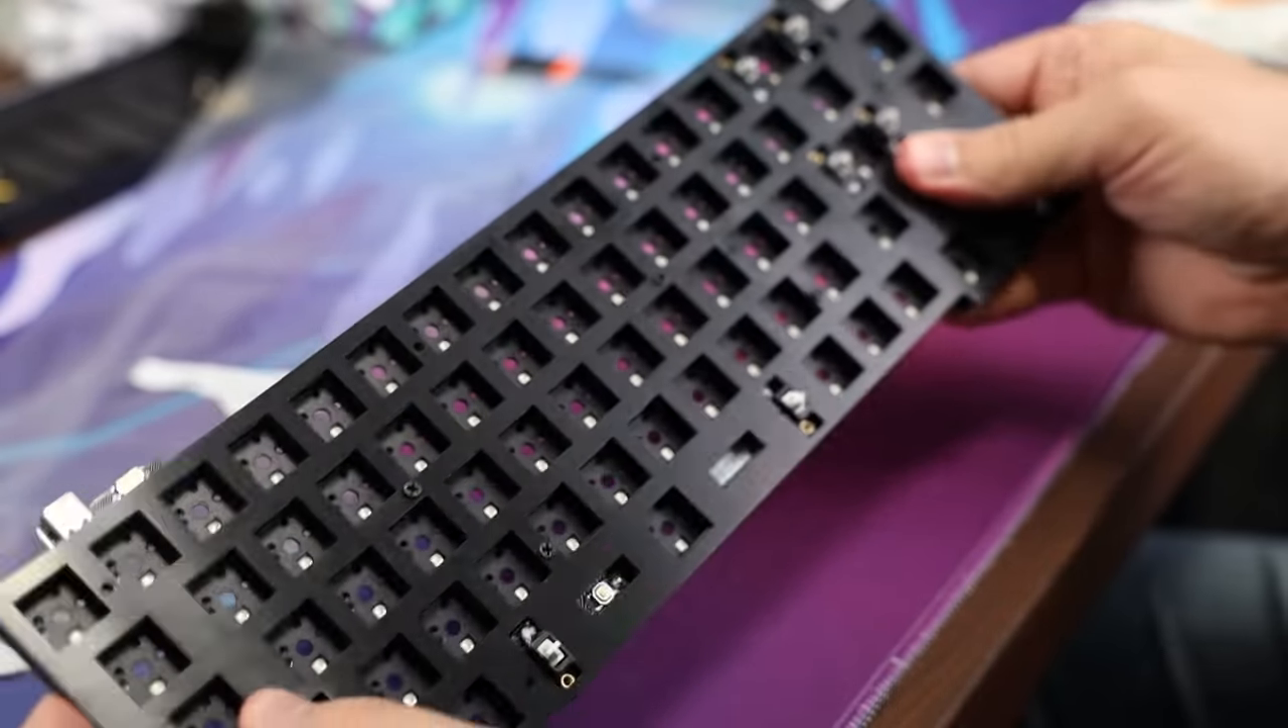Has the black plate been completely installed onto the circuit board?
Yes.